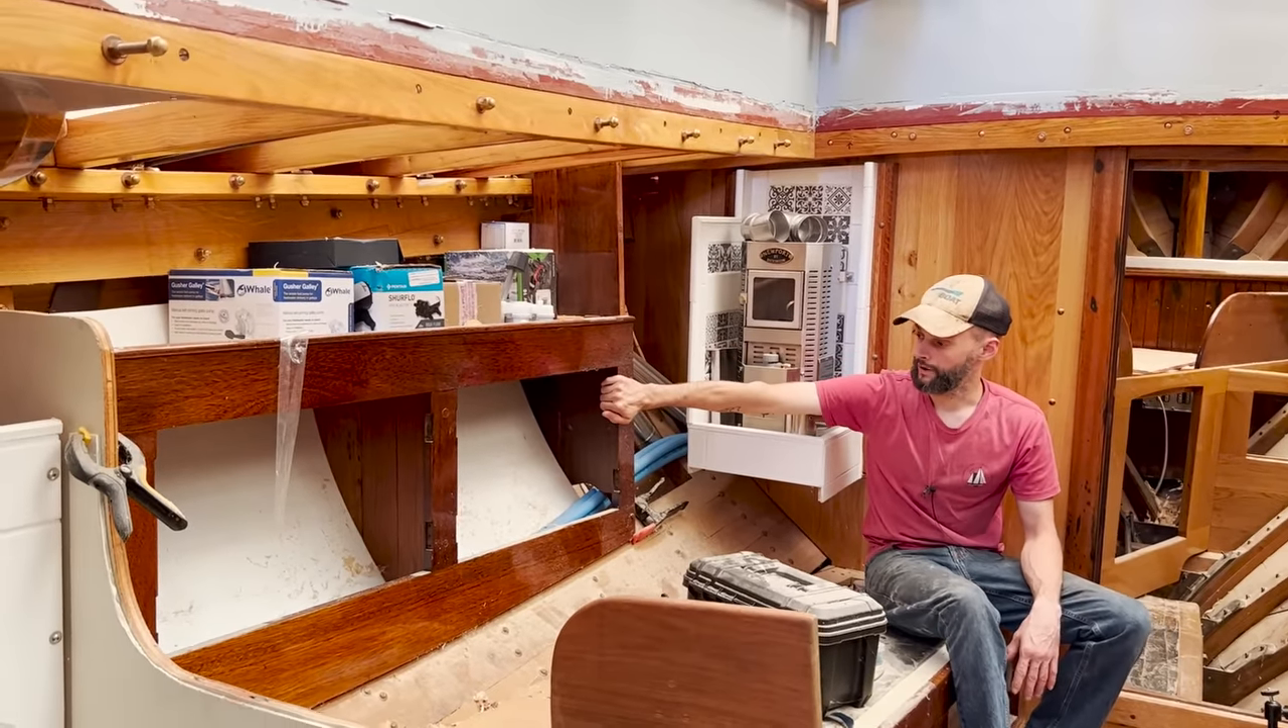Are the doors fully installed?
No.